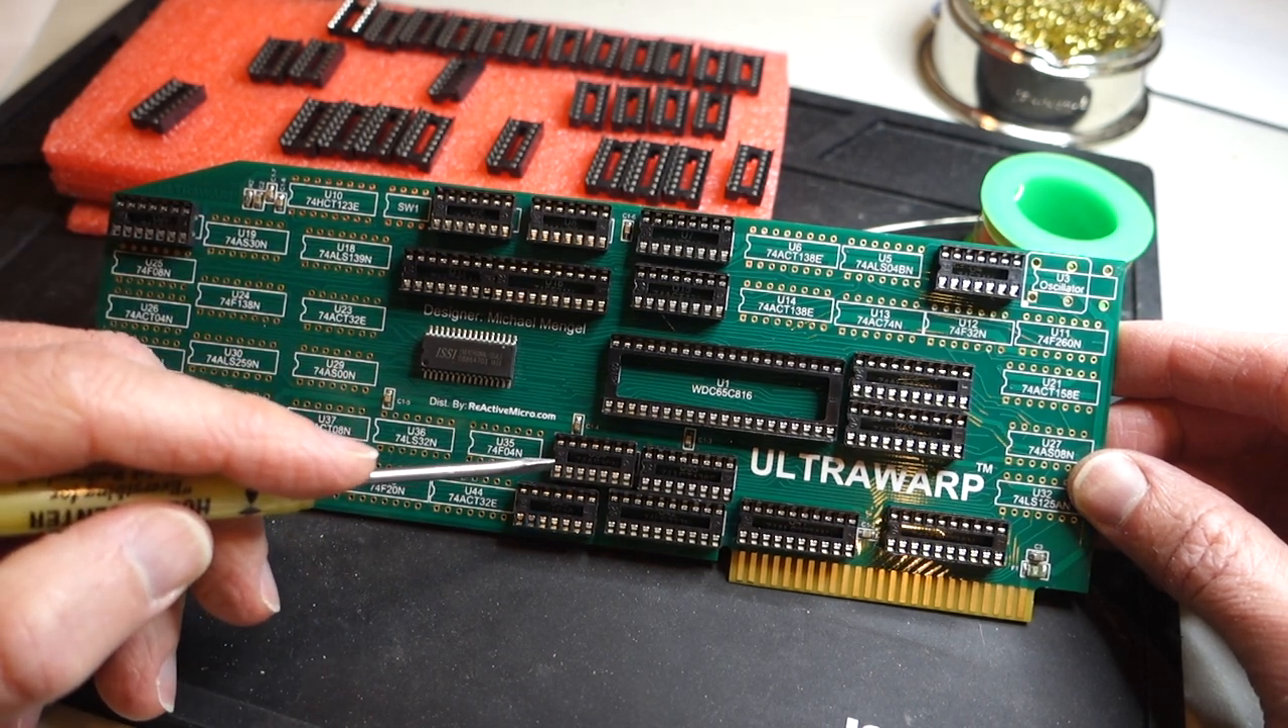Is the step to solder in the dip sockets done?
No.